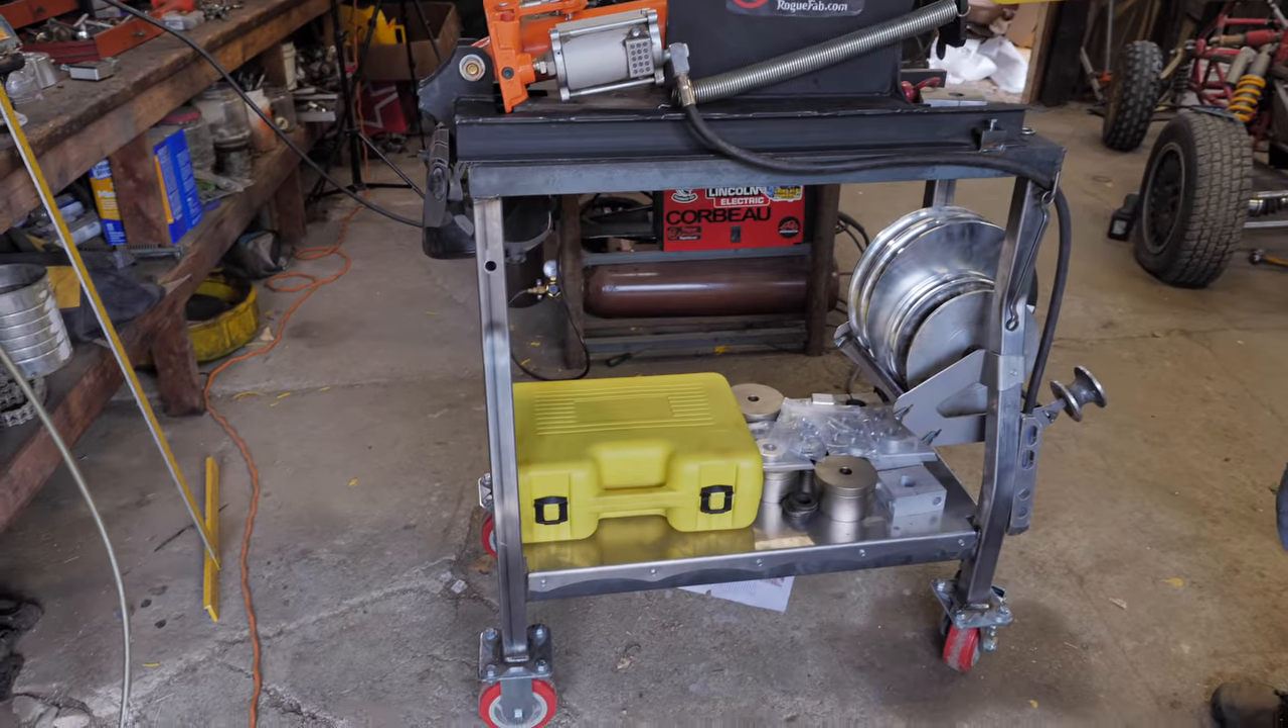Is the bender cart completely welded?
Yes.